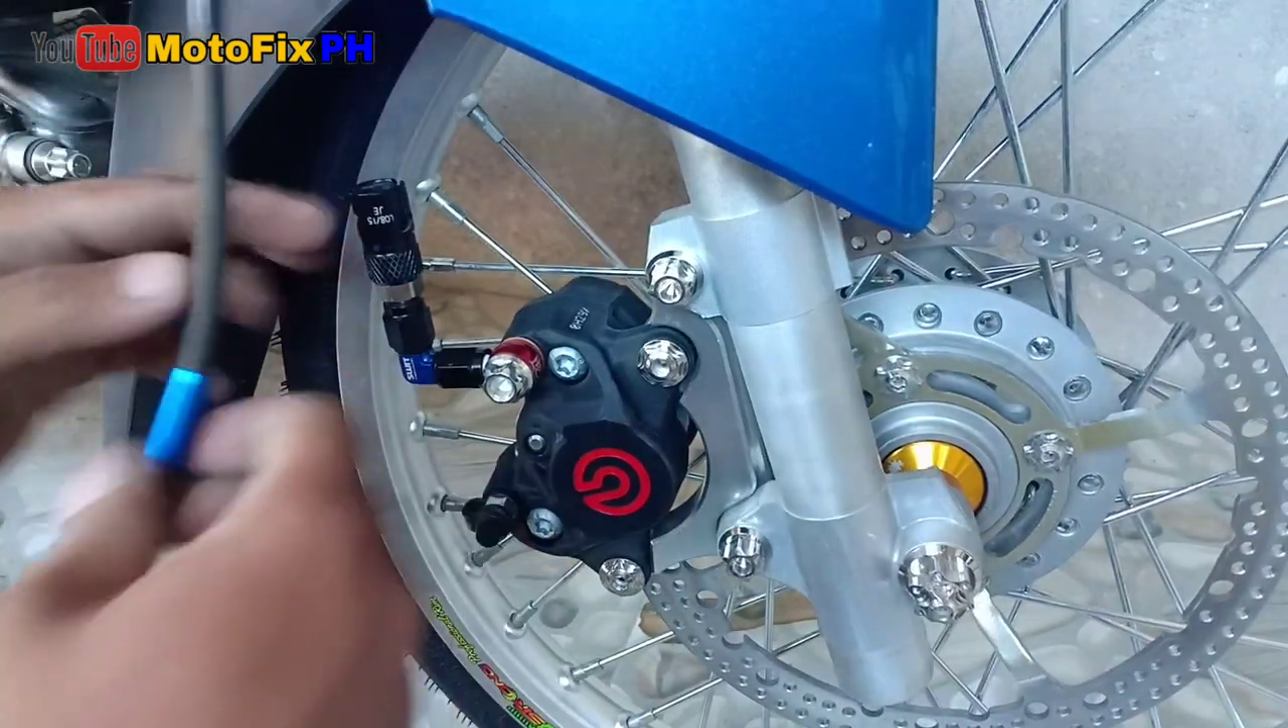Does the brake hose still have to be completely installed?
Yes.